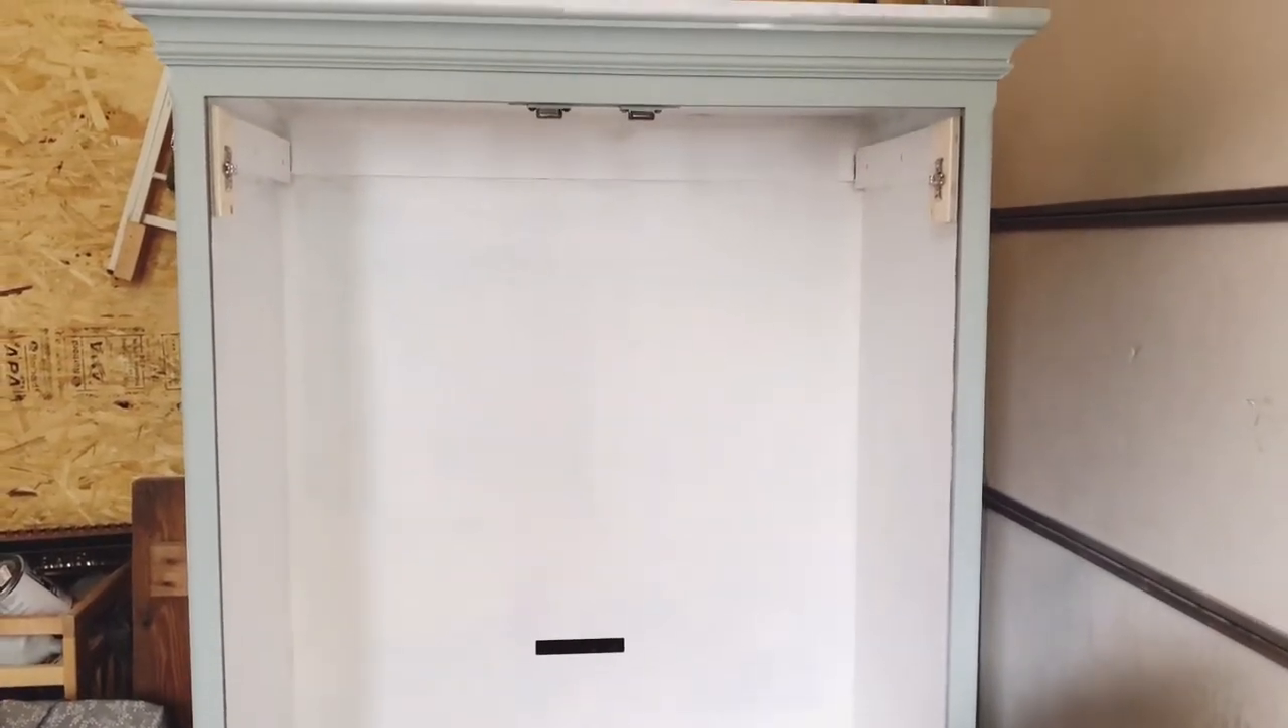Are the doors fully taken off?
Yes.